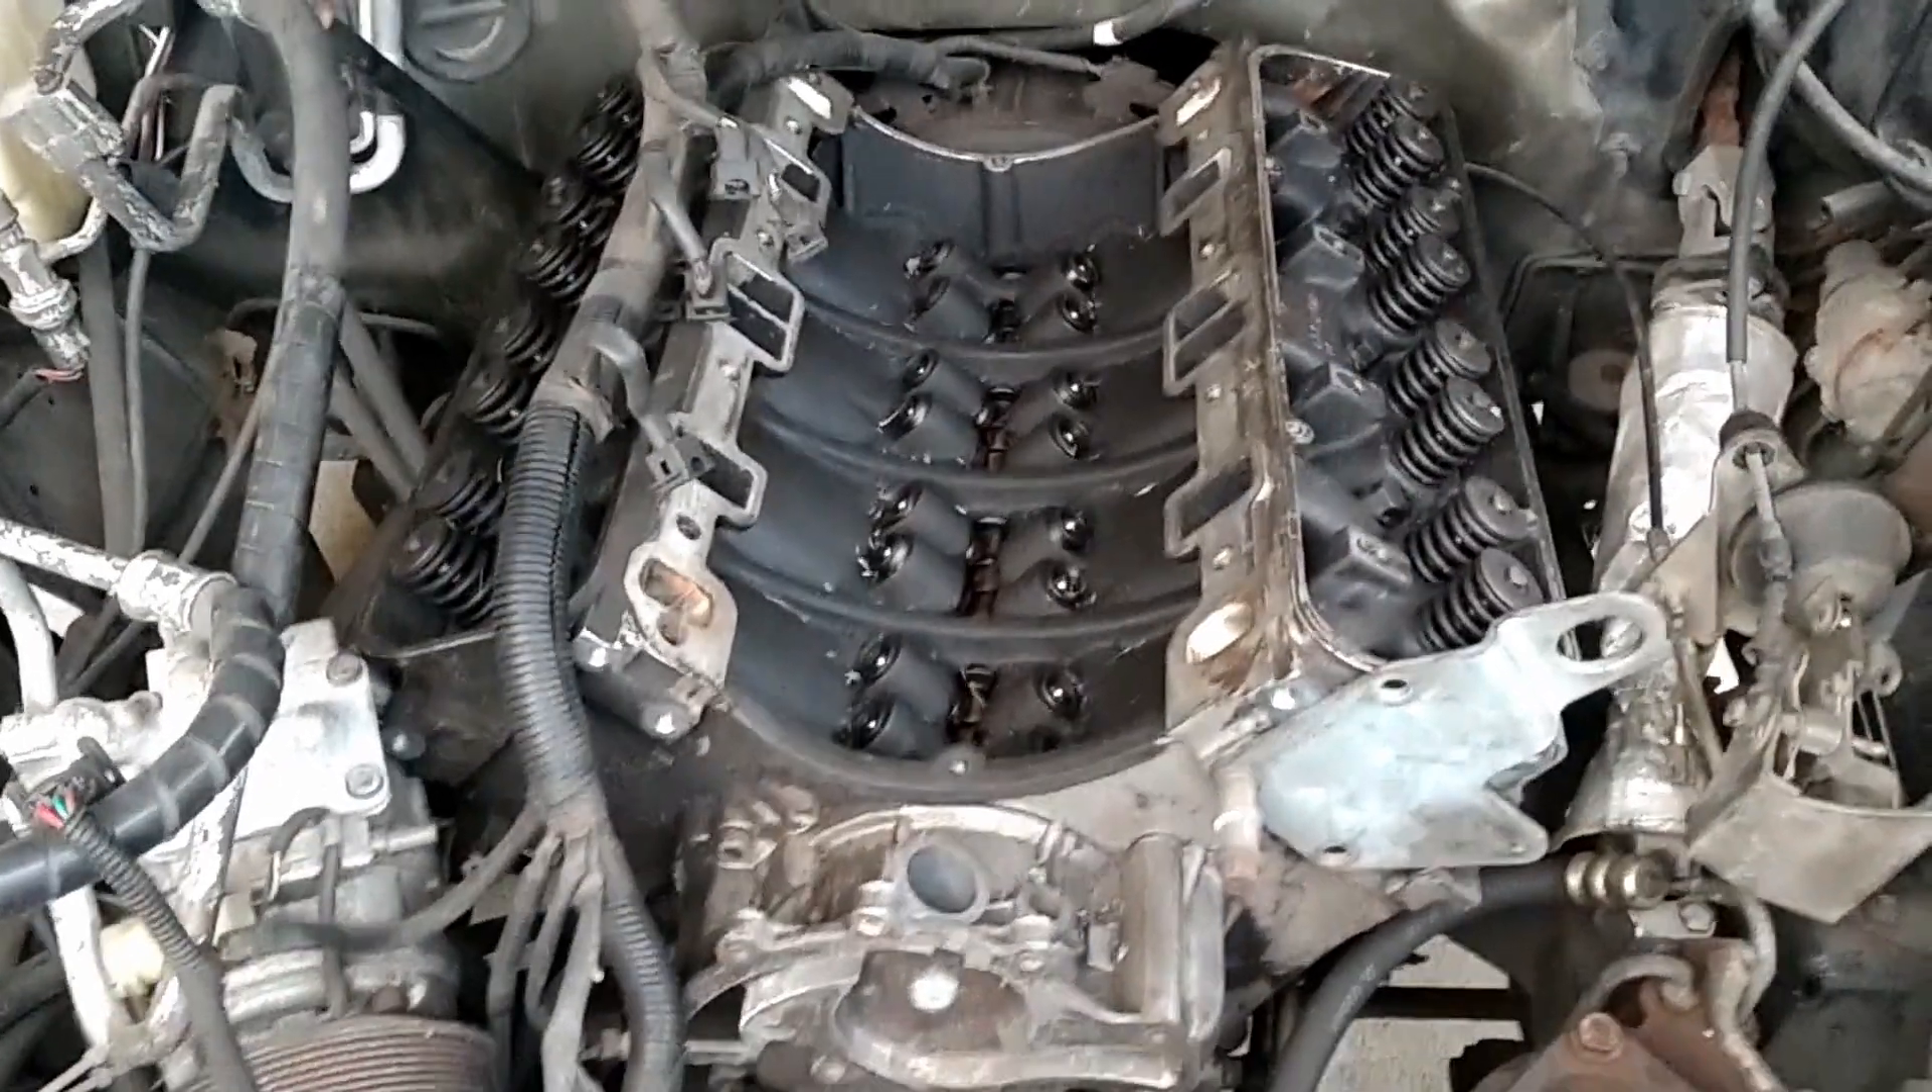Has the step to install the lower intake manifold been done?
No.